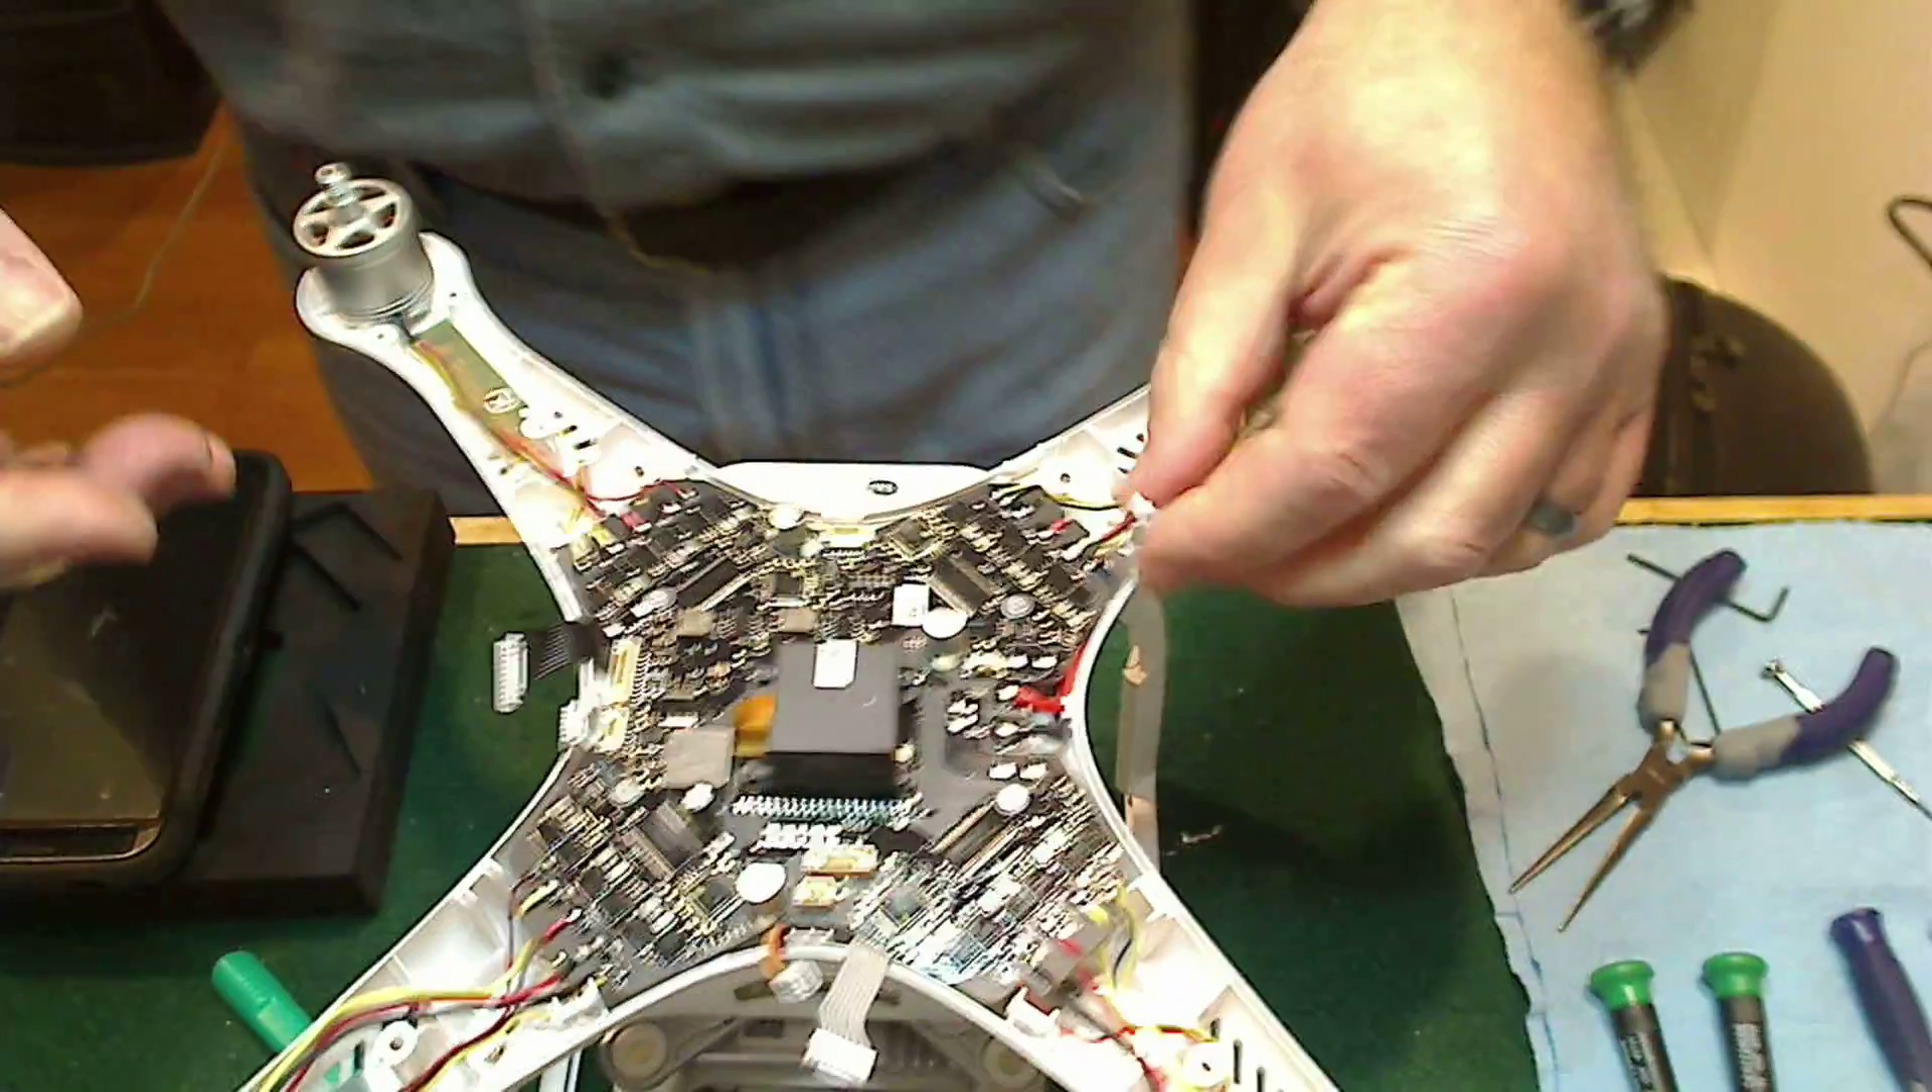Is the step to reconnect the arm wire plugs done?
No.